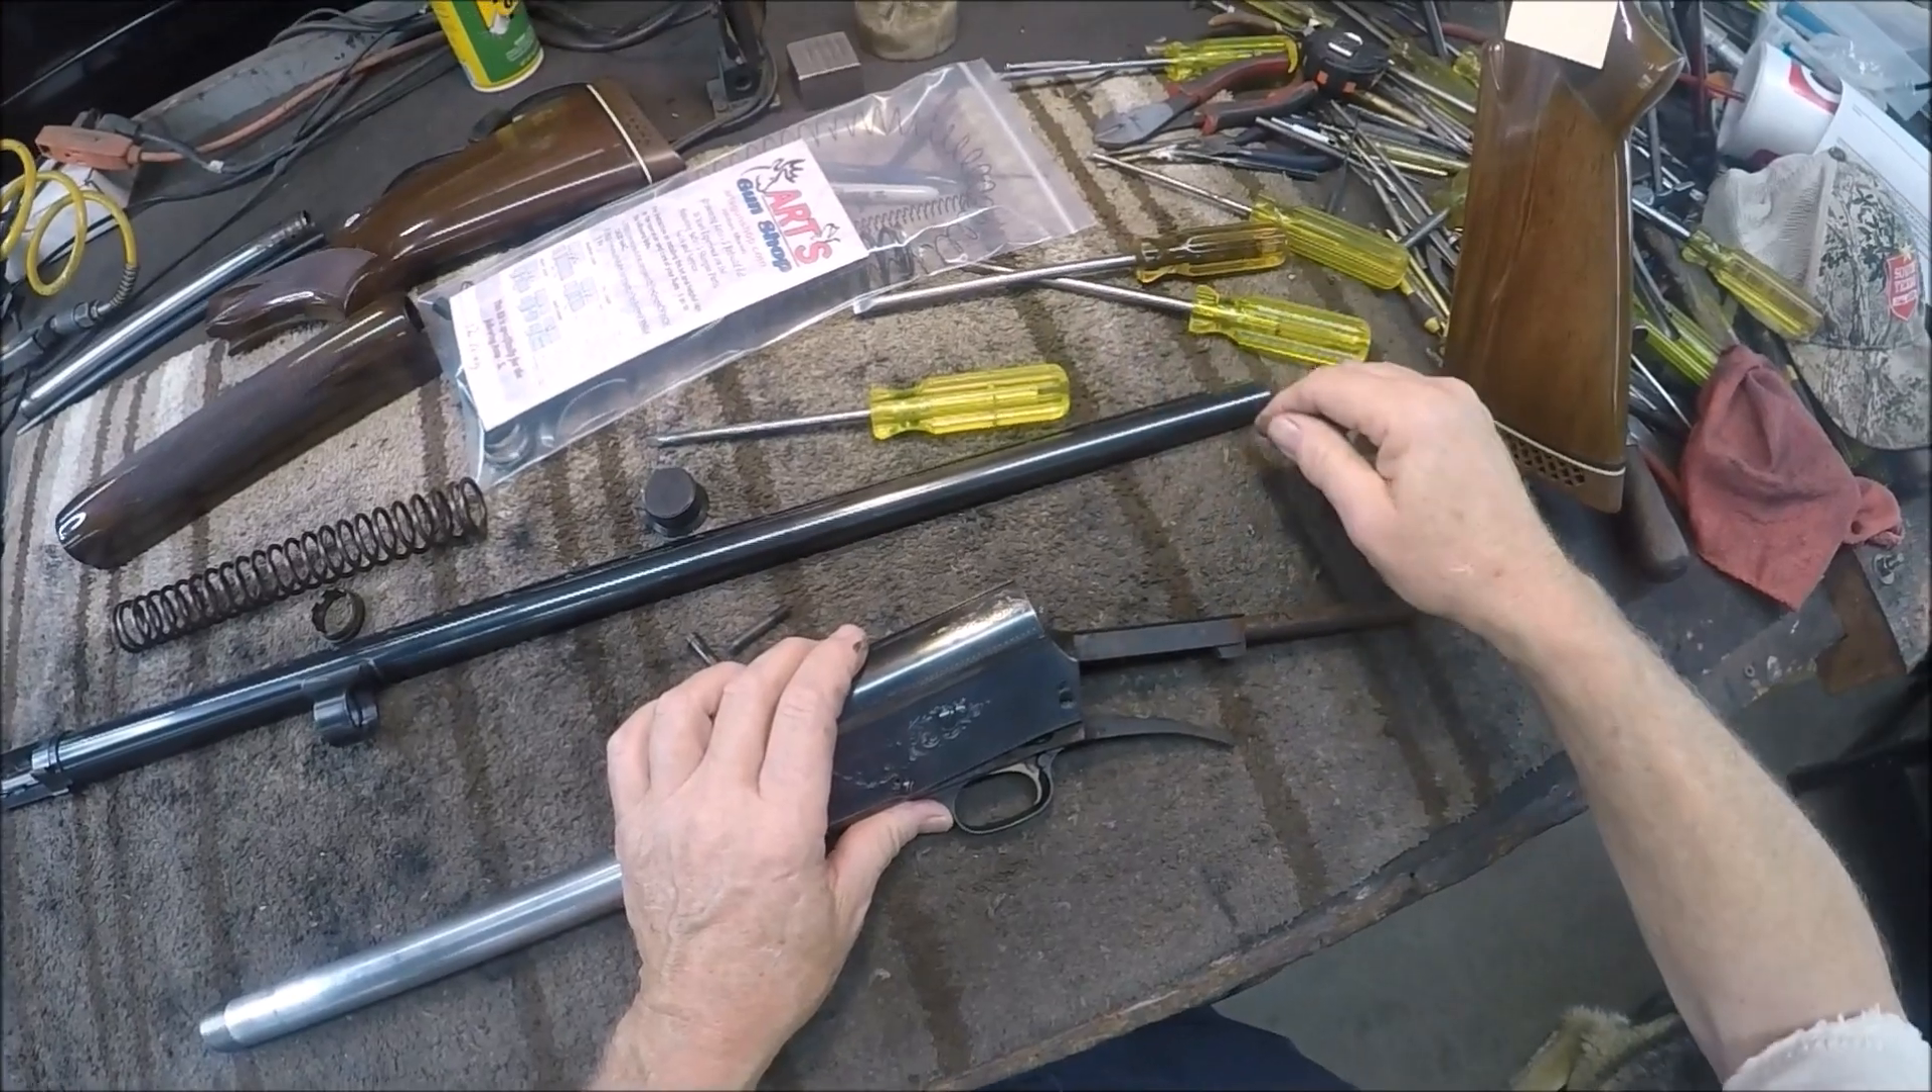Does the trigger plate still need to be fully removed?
Yes.